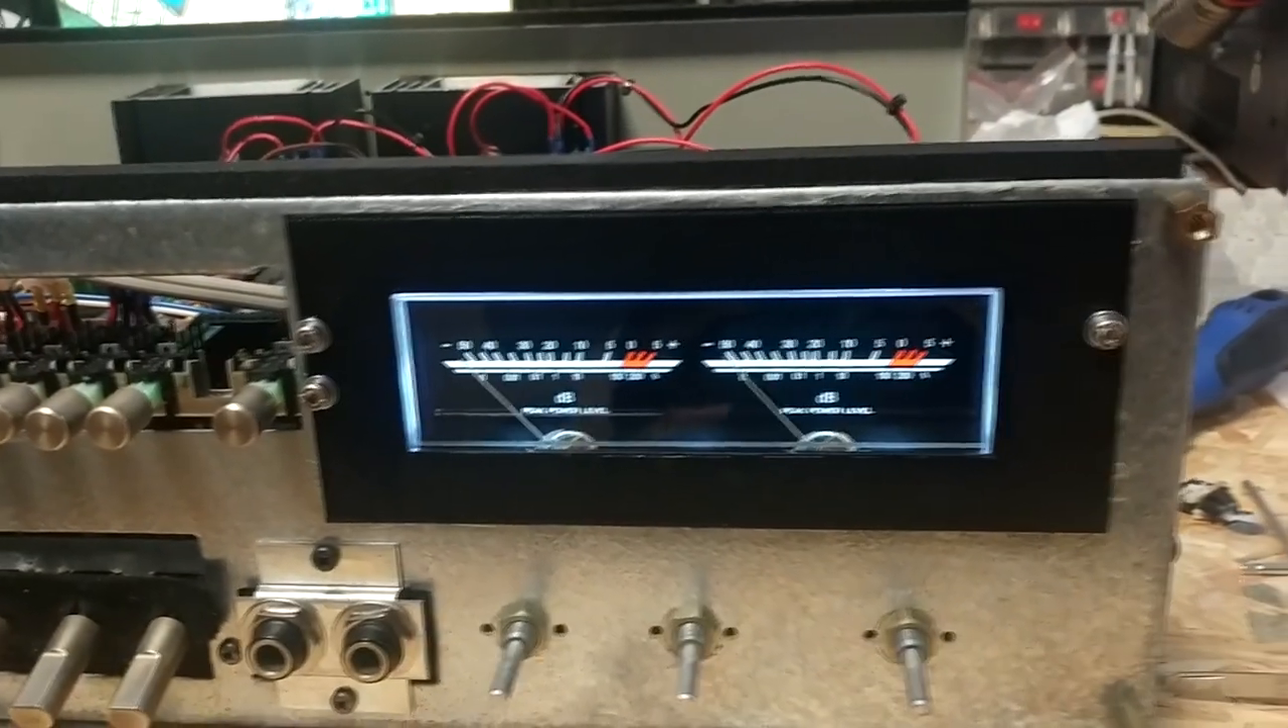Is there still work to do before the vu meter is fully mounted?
No.